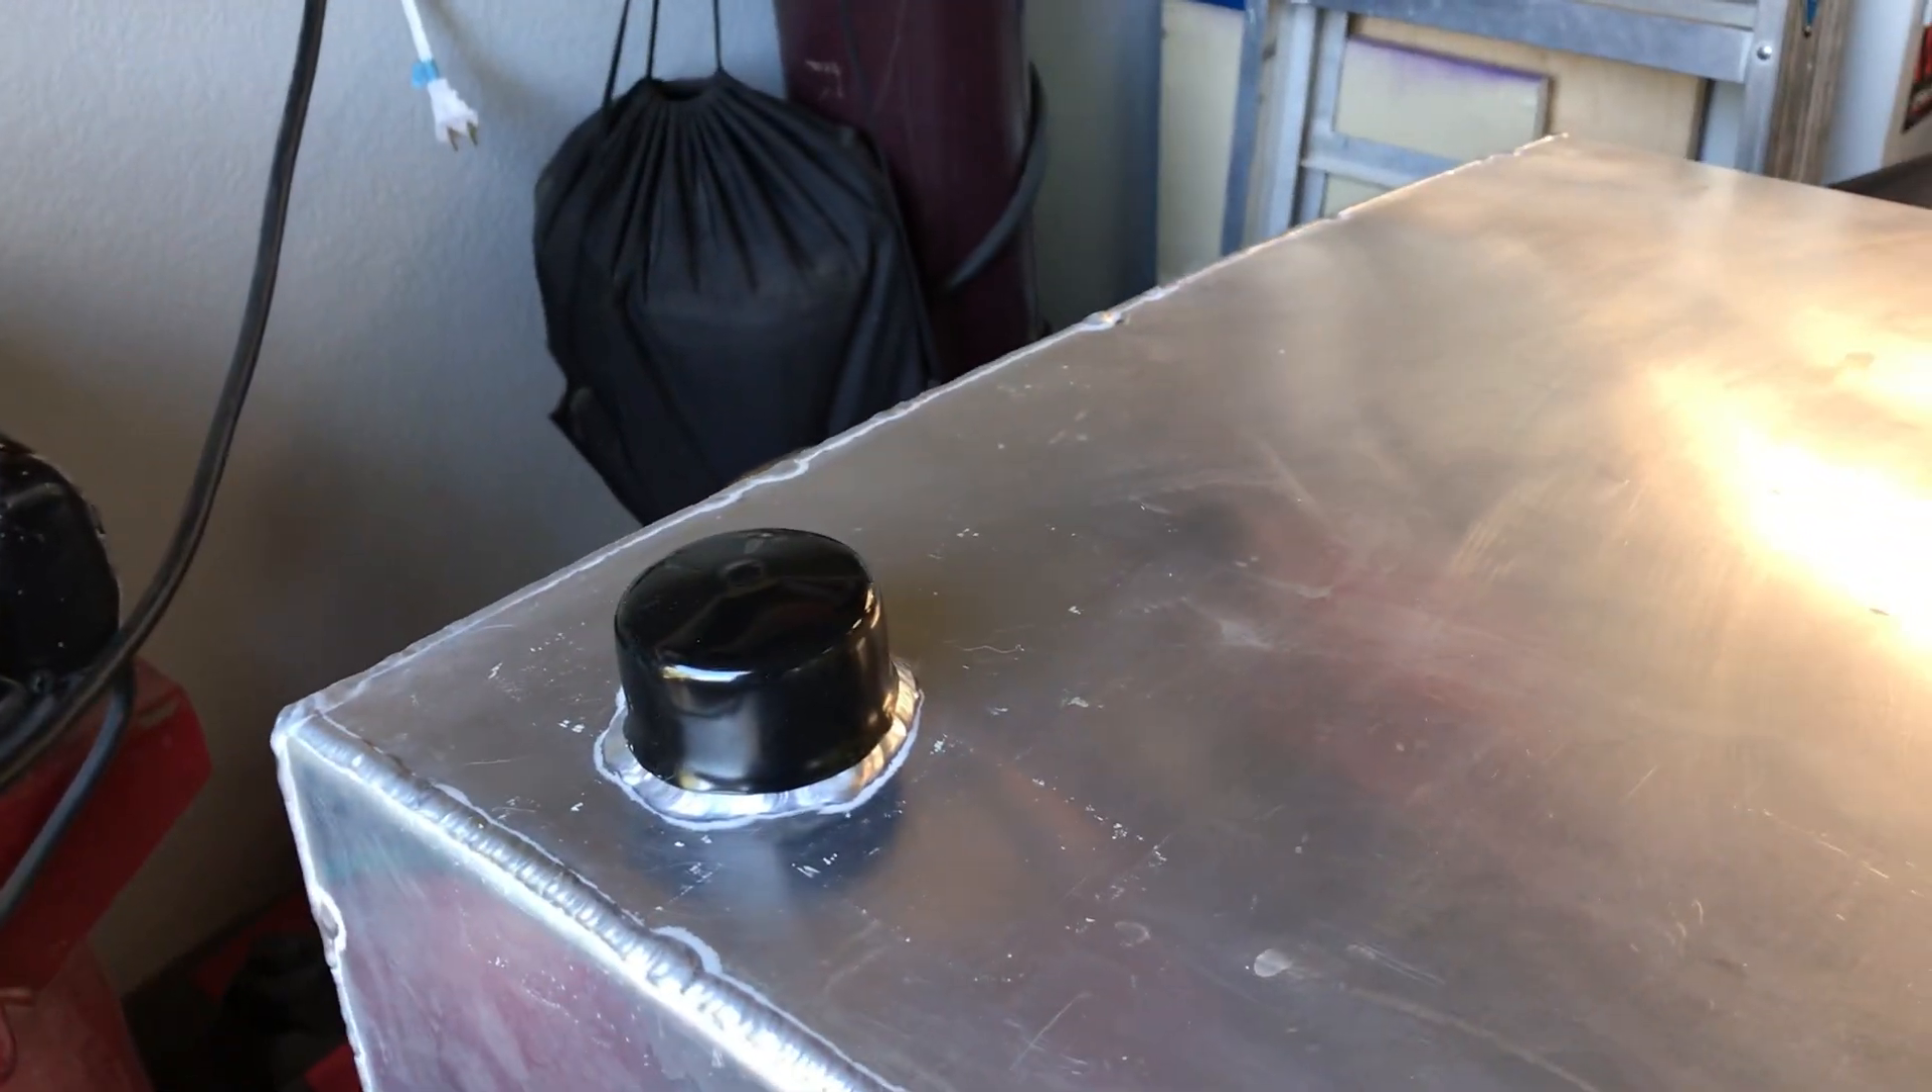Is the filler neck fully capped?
Yes.